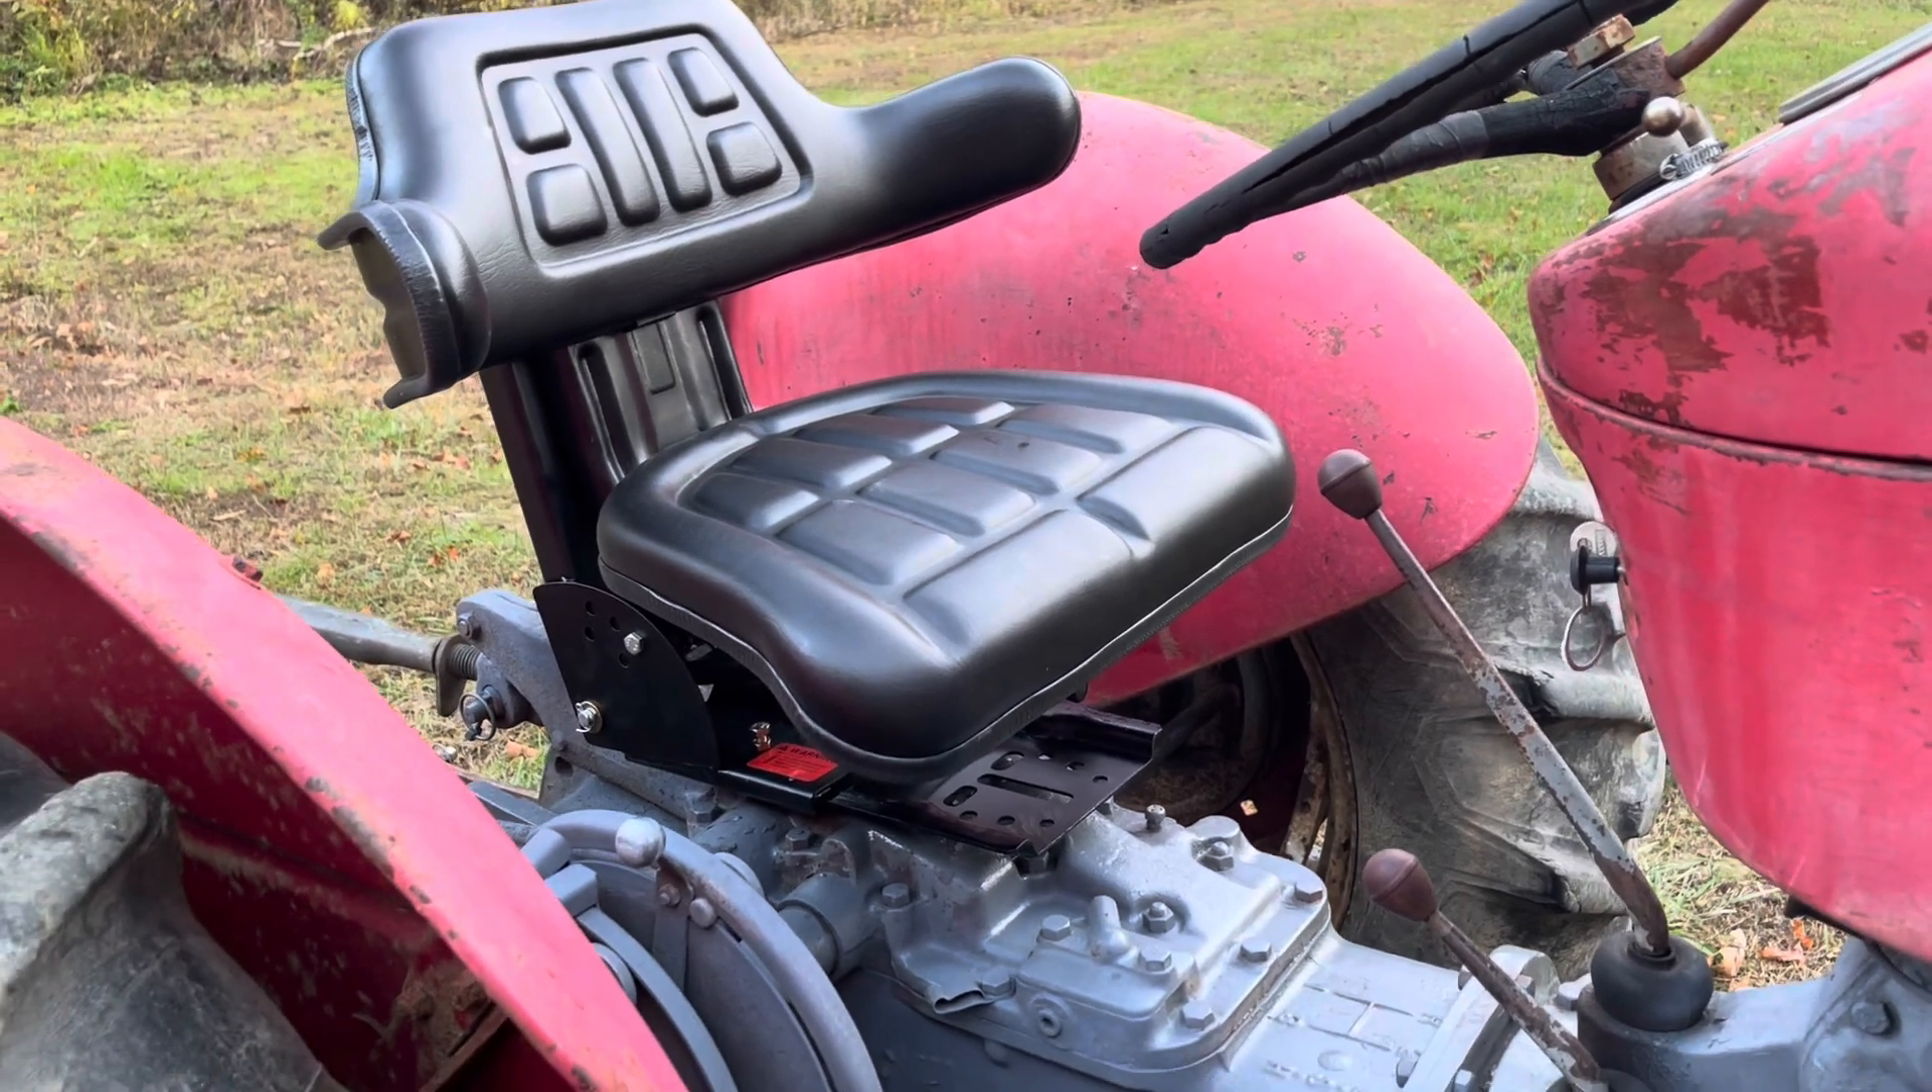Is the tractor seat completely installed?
Yes.